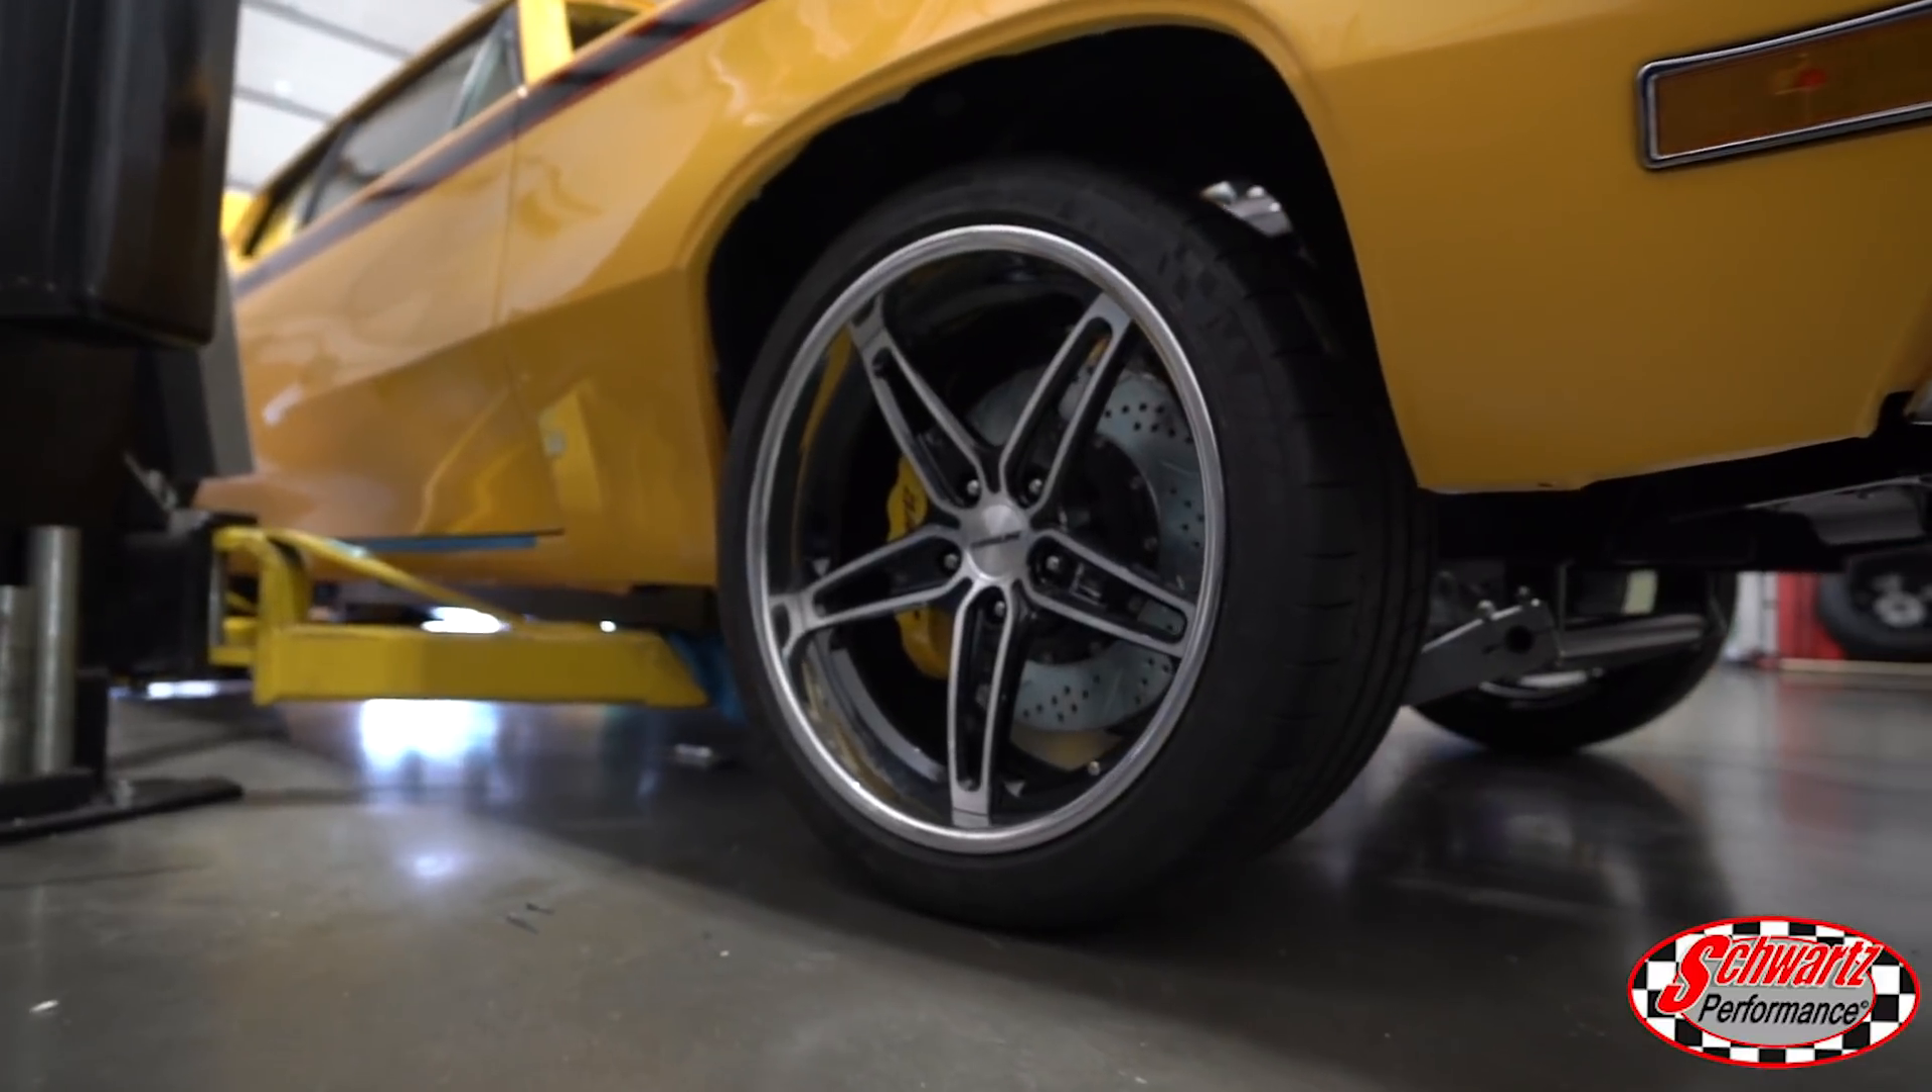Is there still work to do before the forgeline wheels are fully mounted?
No.